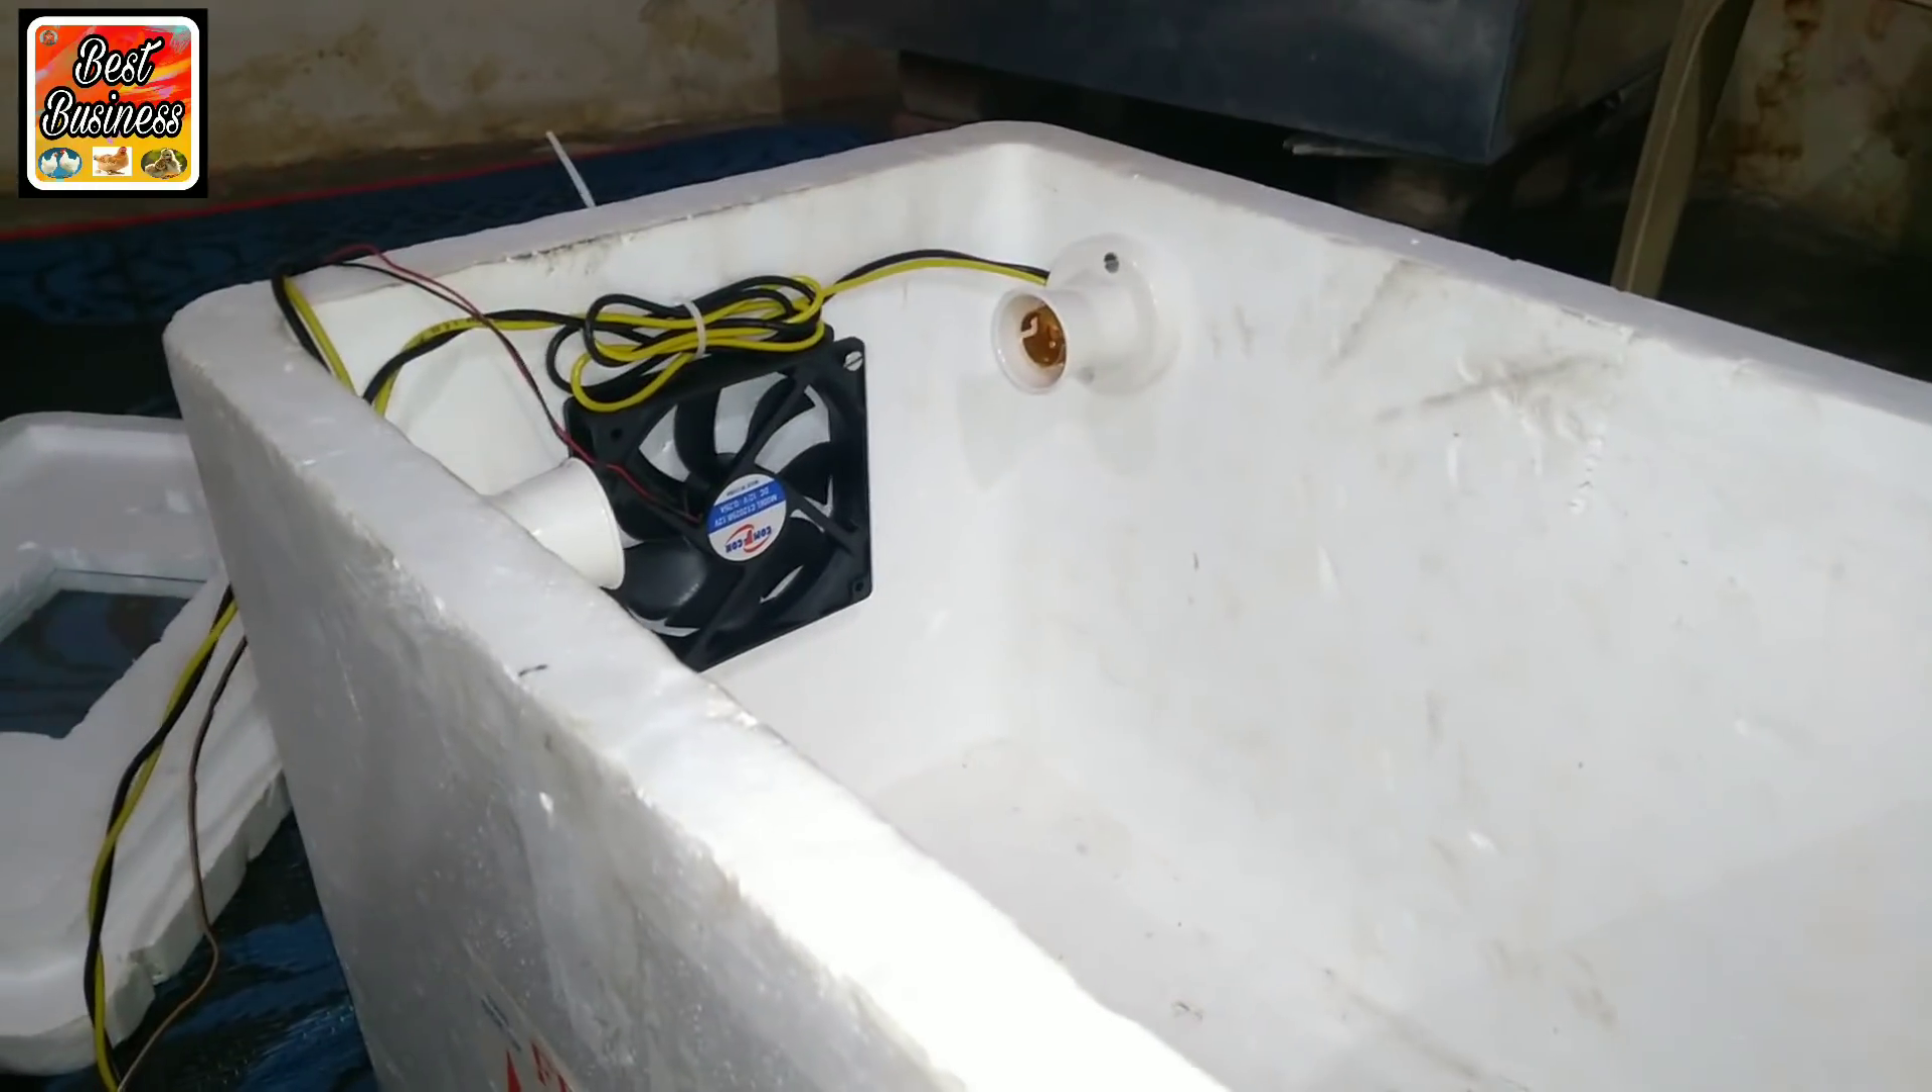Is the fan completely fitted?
Yes.